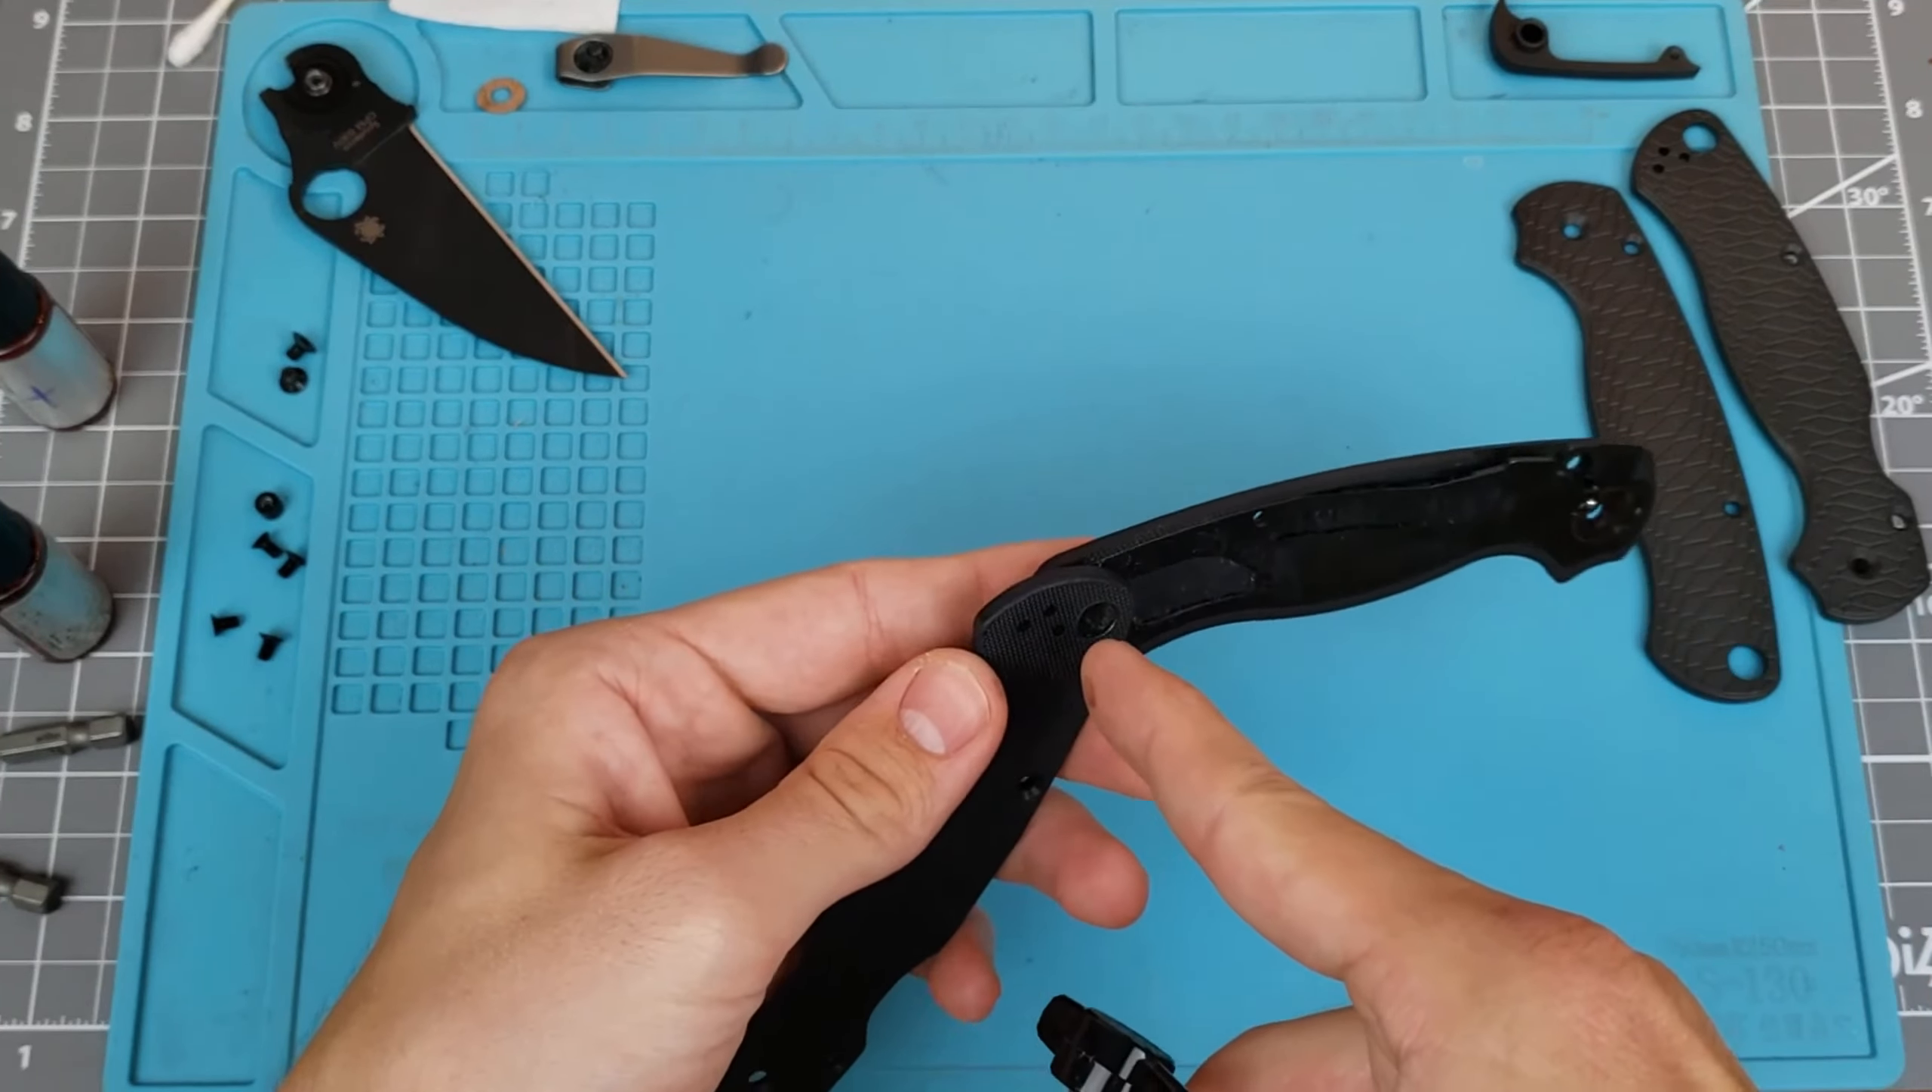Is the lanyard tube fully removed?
No.